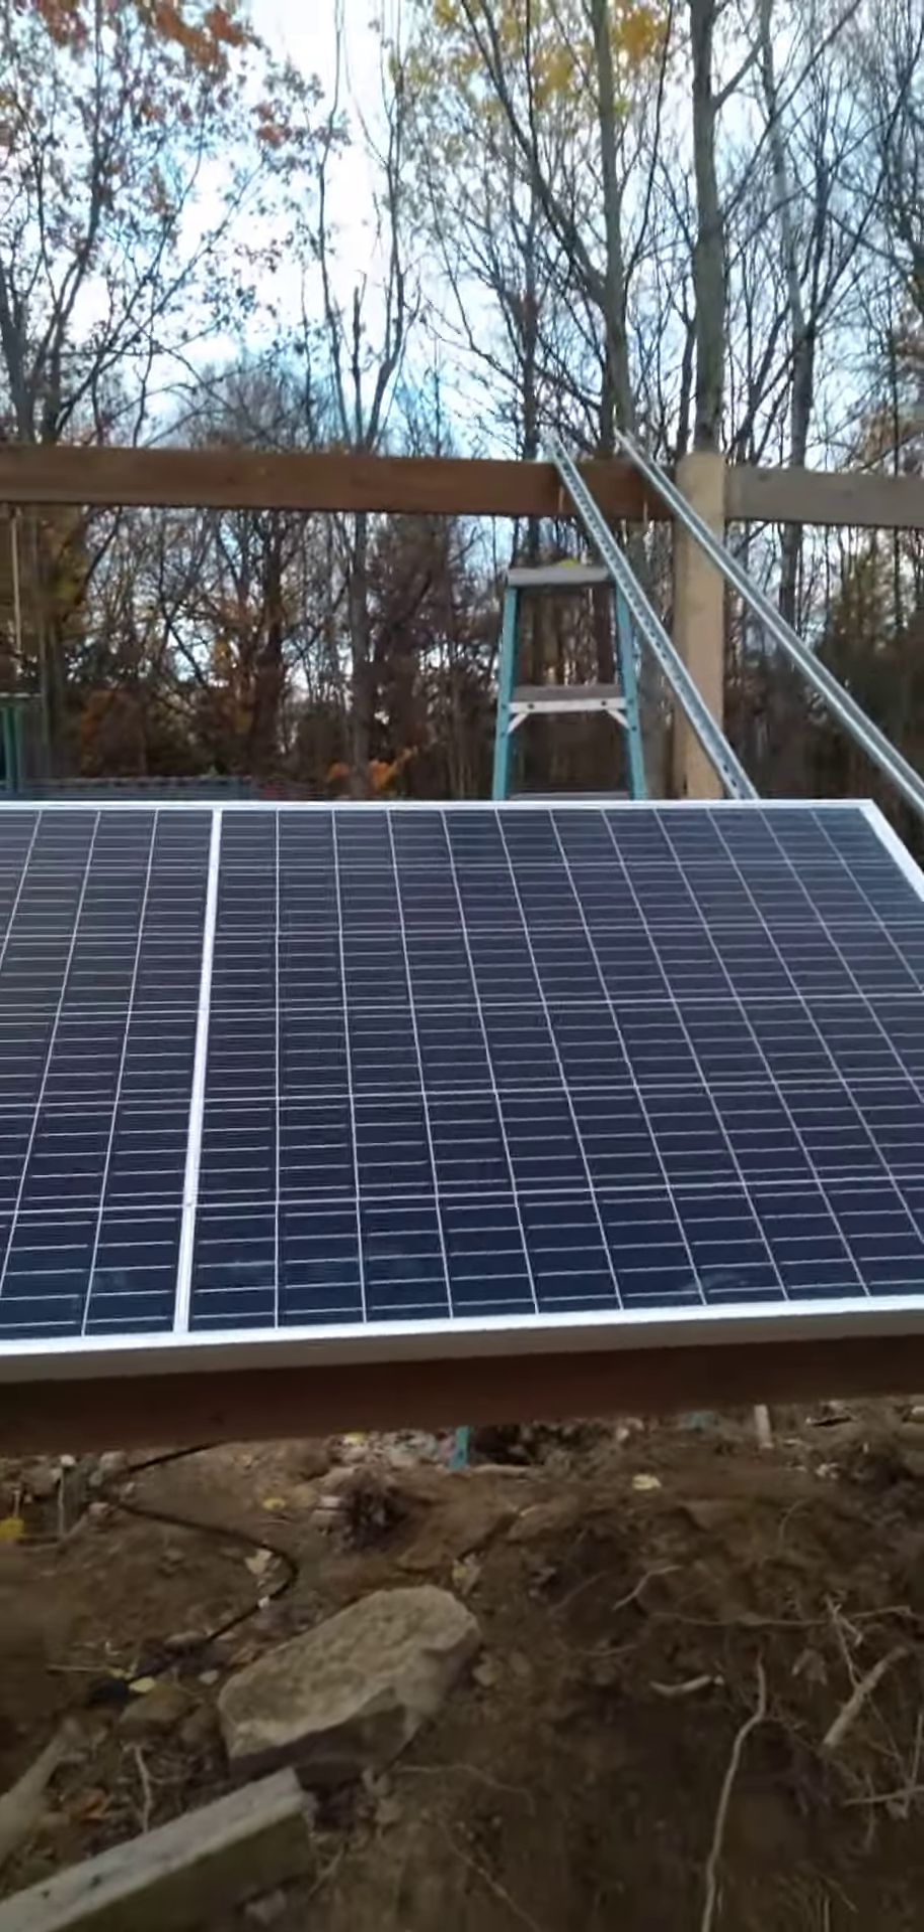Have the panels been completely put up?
No.